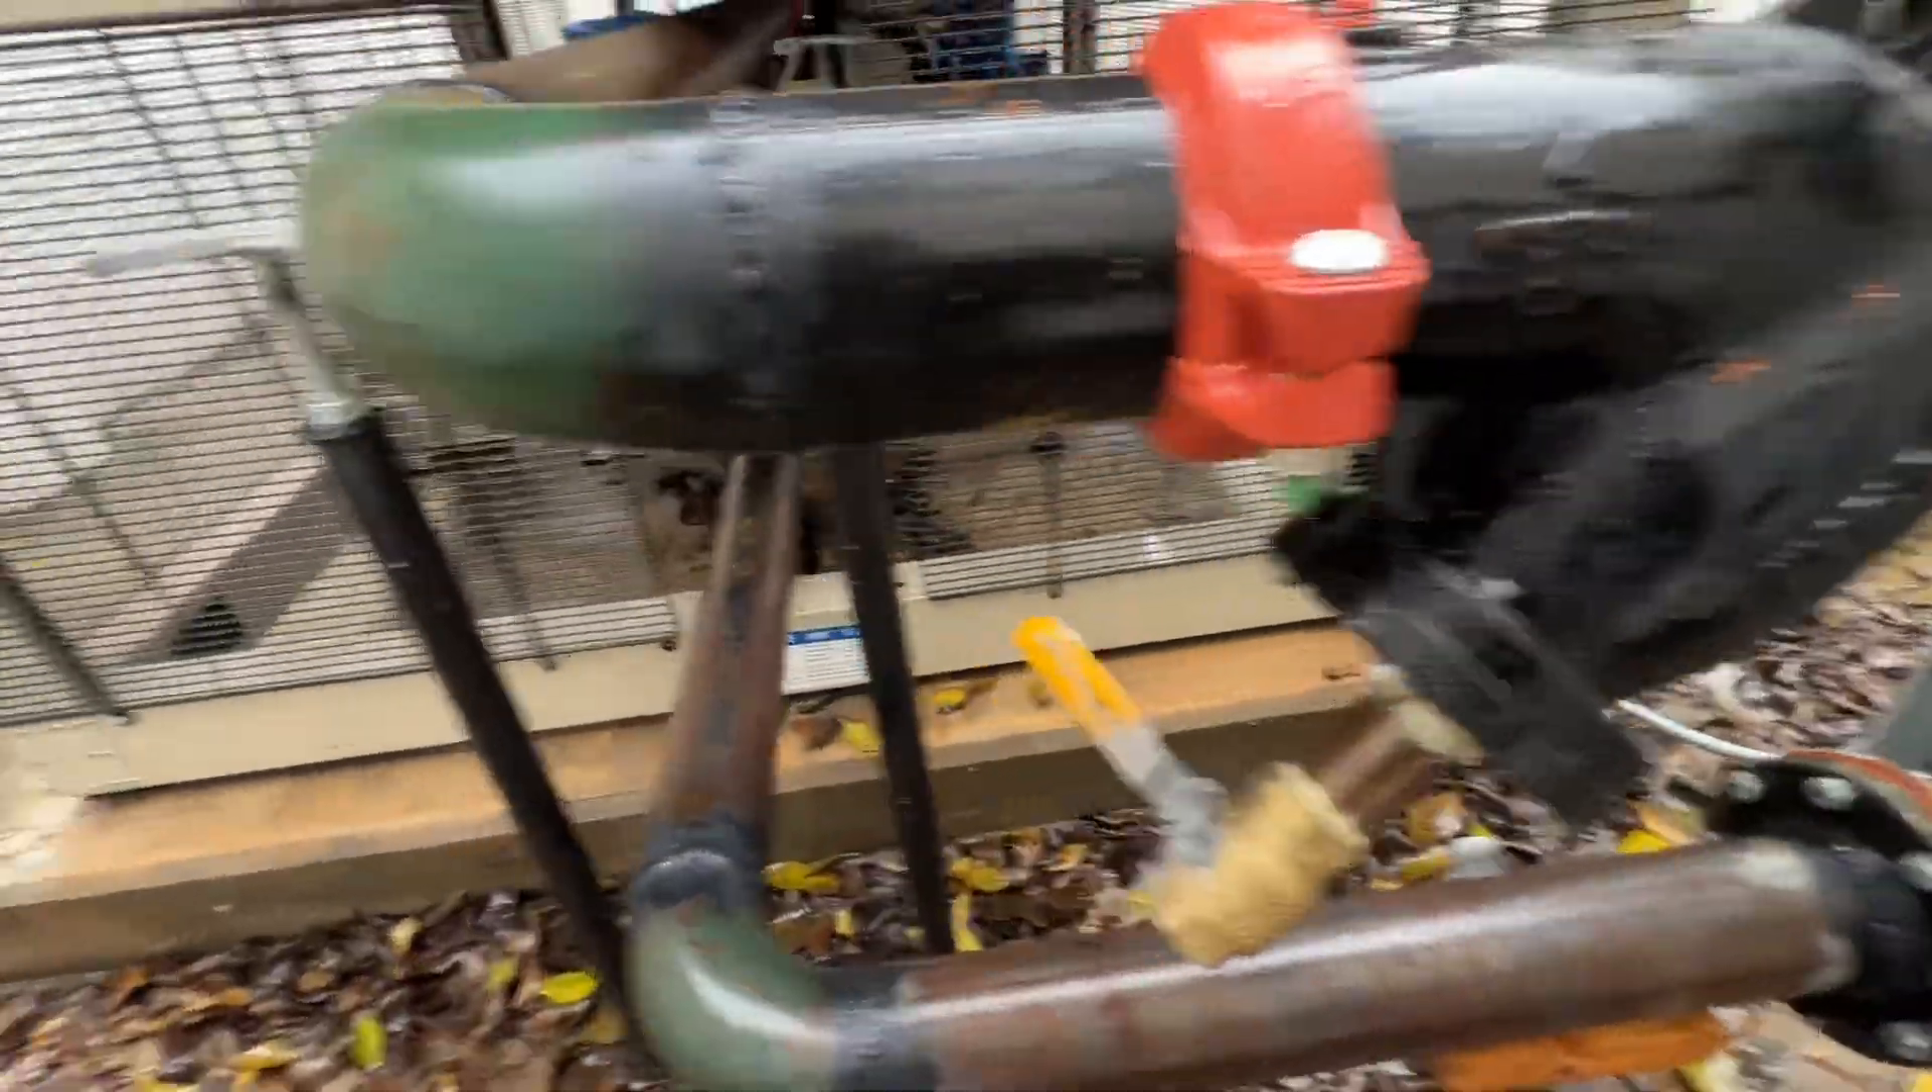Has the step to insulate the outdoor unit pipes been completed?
No.